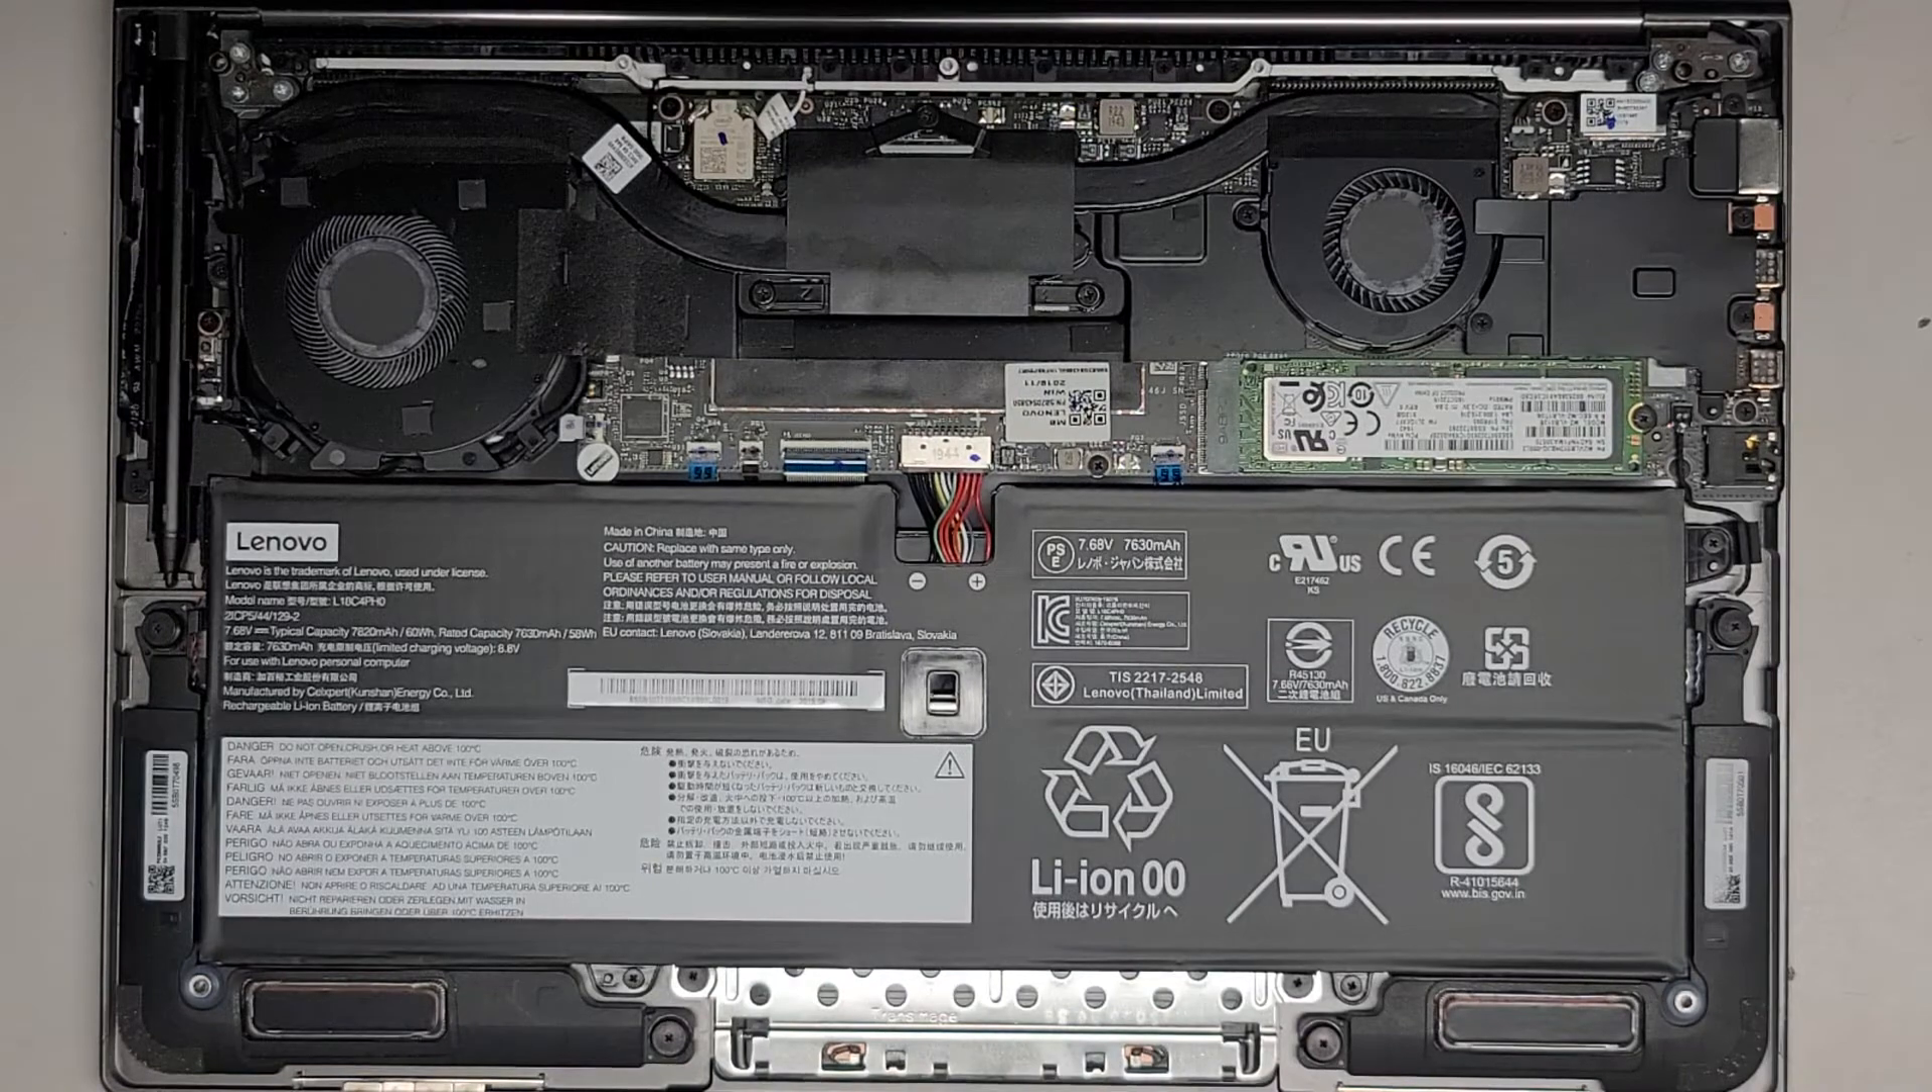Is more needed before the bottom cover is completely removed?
No.